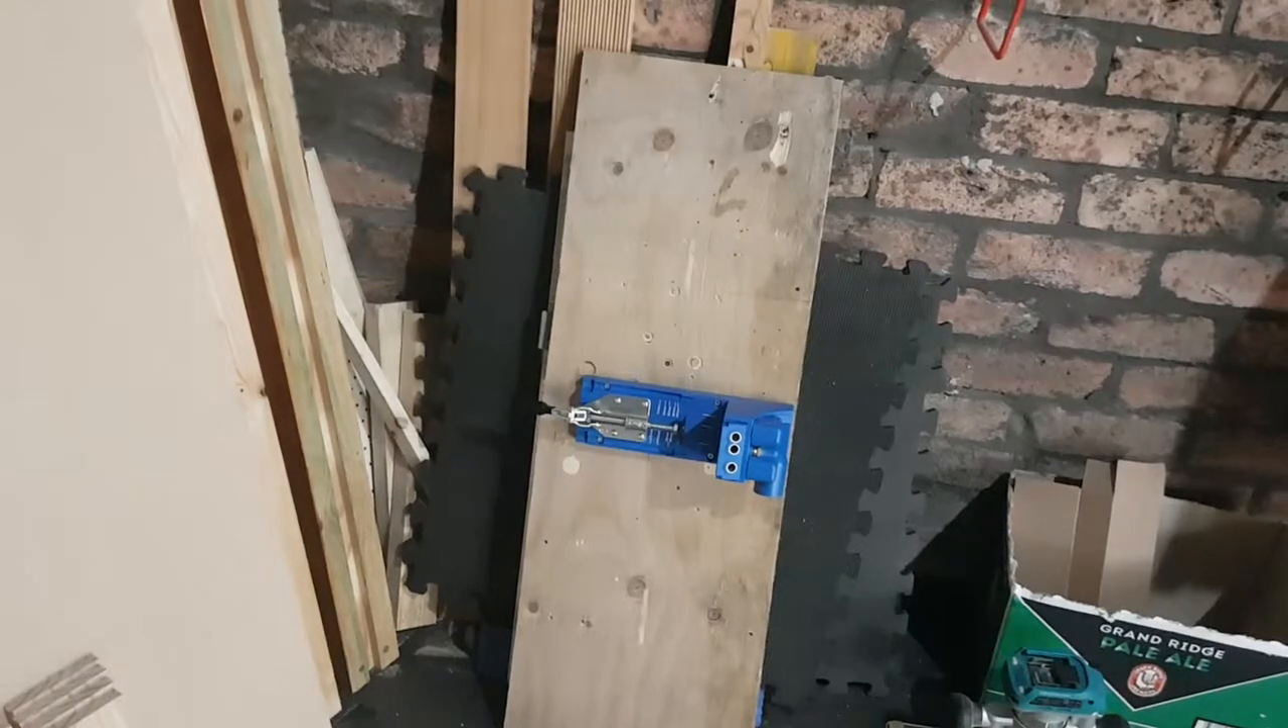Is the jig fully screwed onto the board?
Yes.